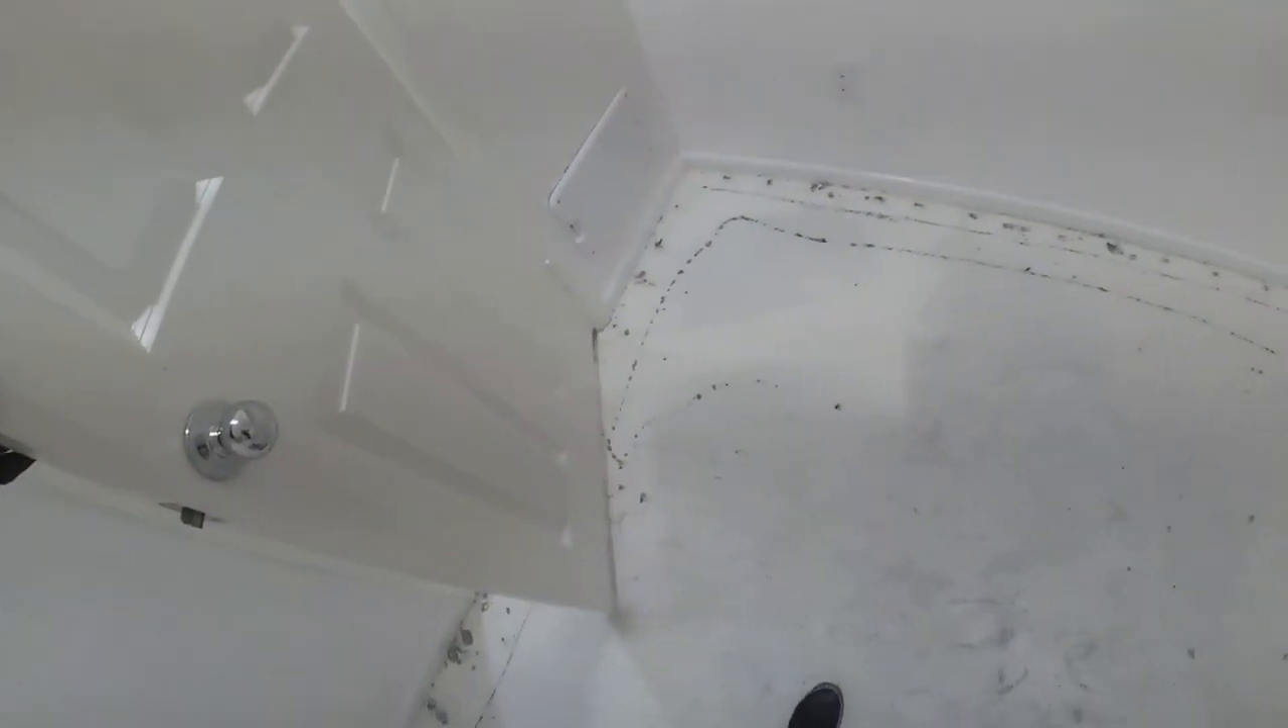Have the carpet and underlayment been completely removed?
Yes.